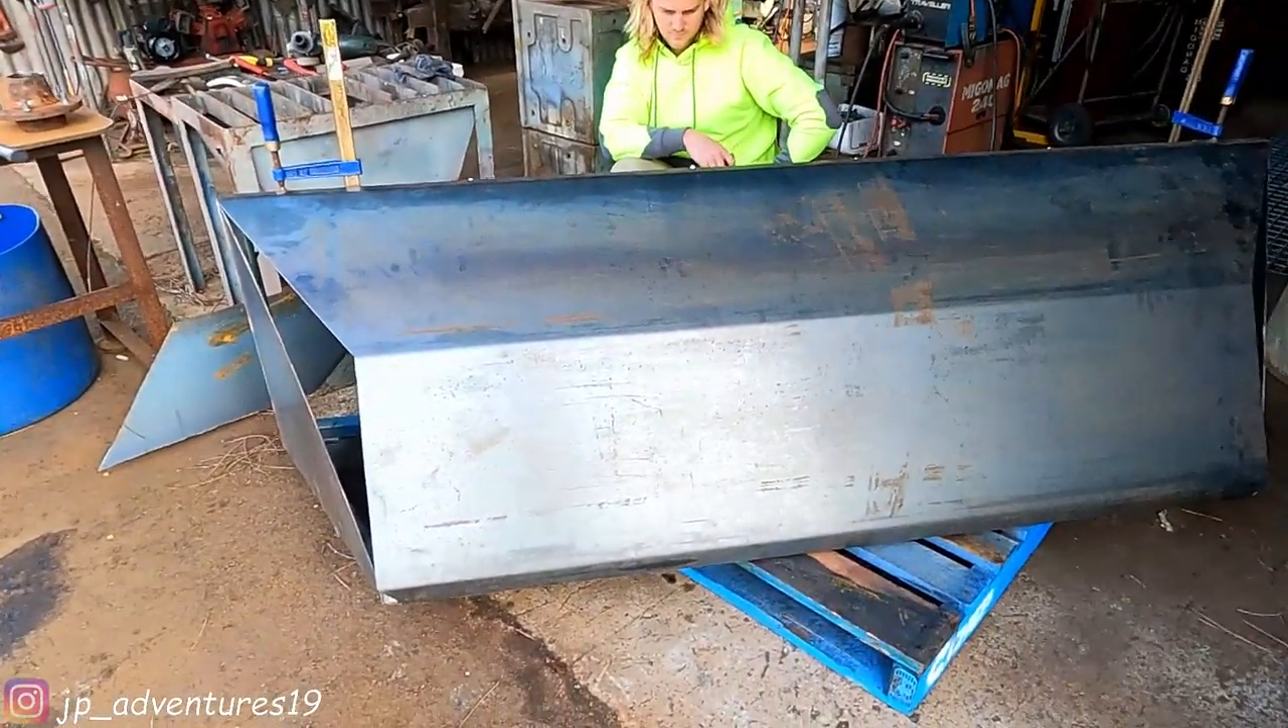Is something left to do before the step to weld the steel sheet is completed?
Yes.